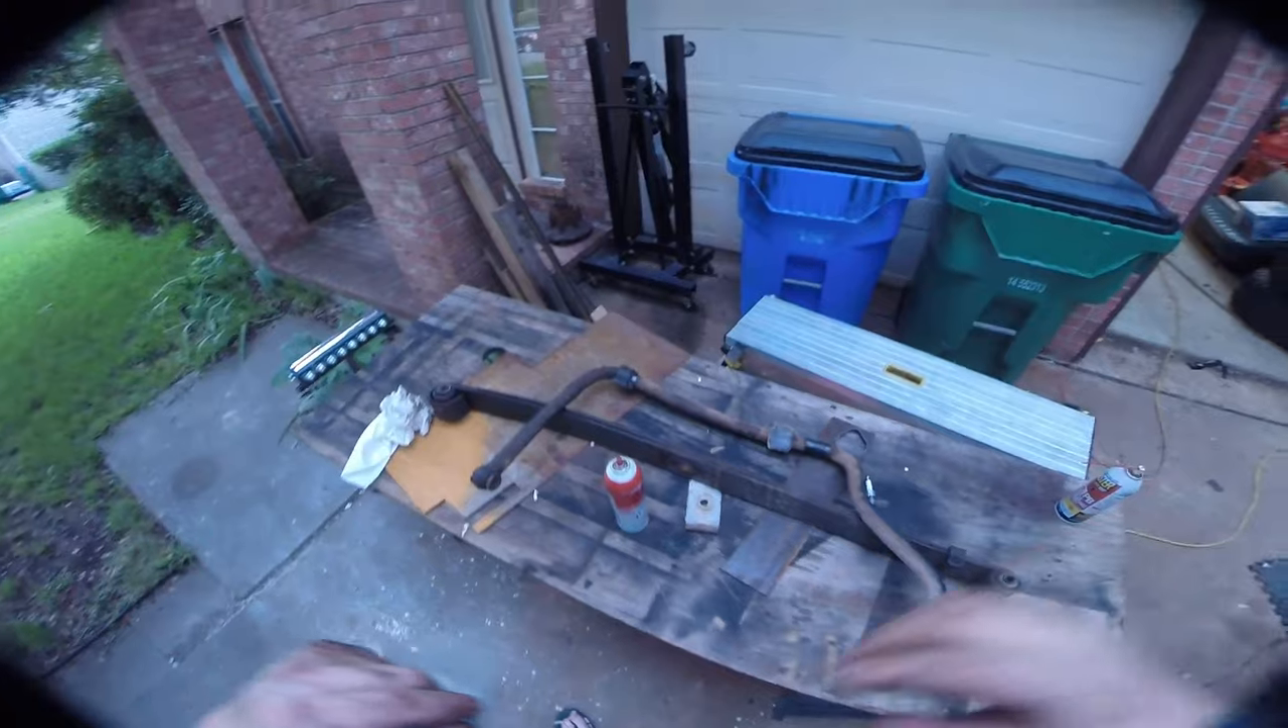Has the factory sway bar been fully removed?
Yes.